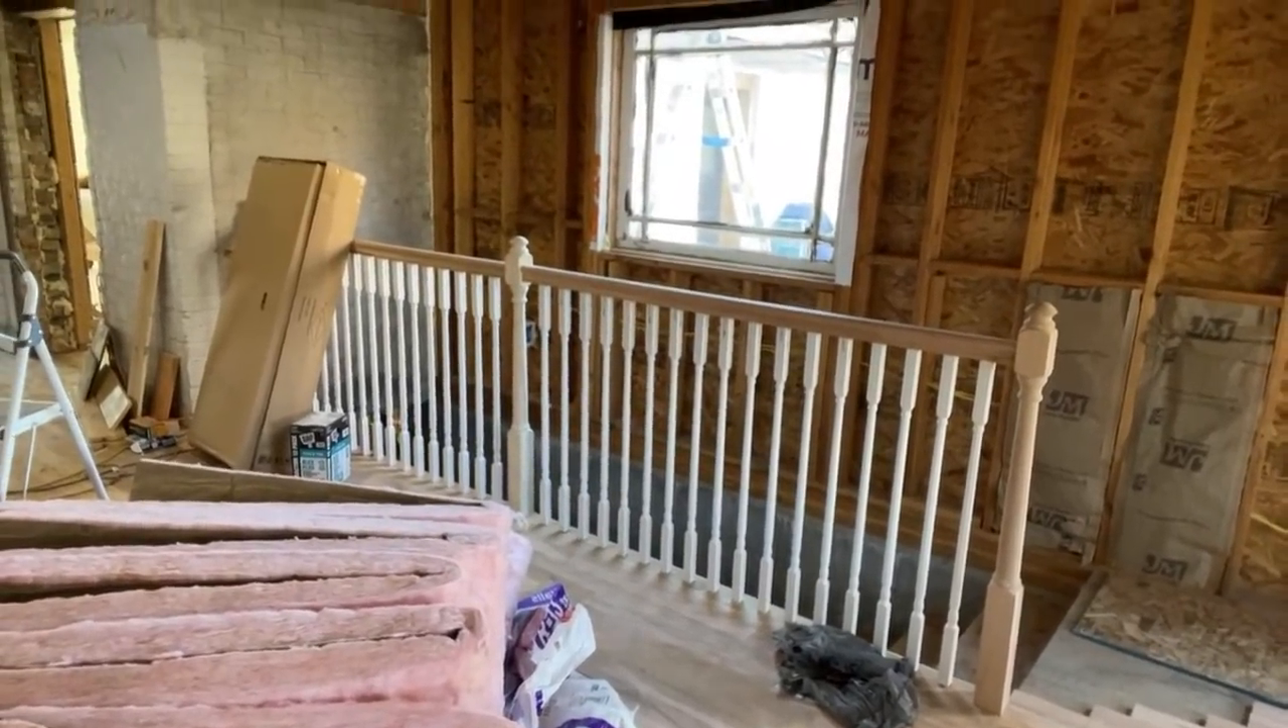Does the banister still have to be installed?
No.